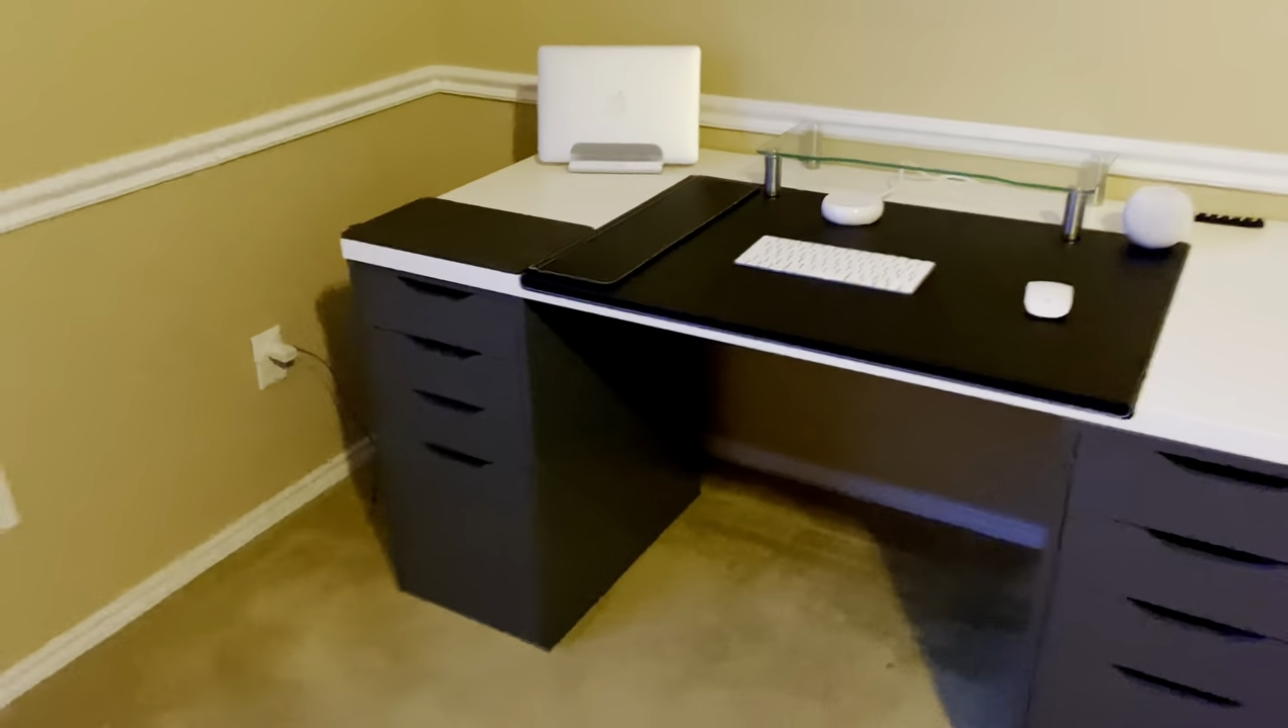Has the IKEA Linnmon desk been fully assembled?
Yes.